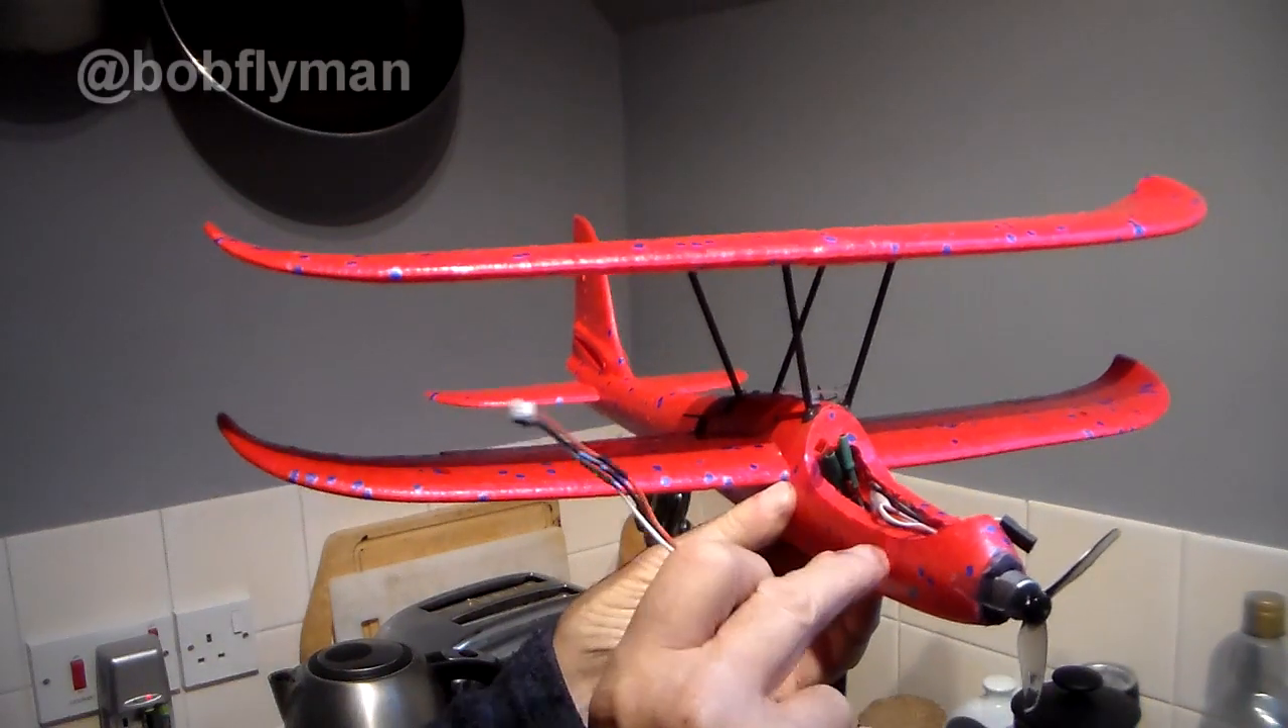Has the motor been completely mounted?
Yes.